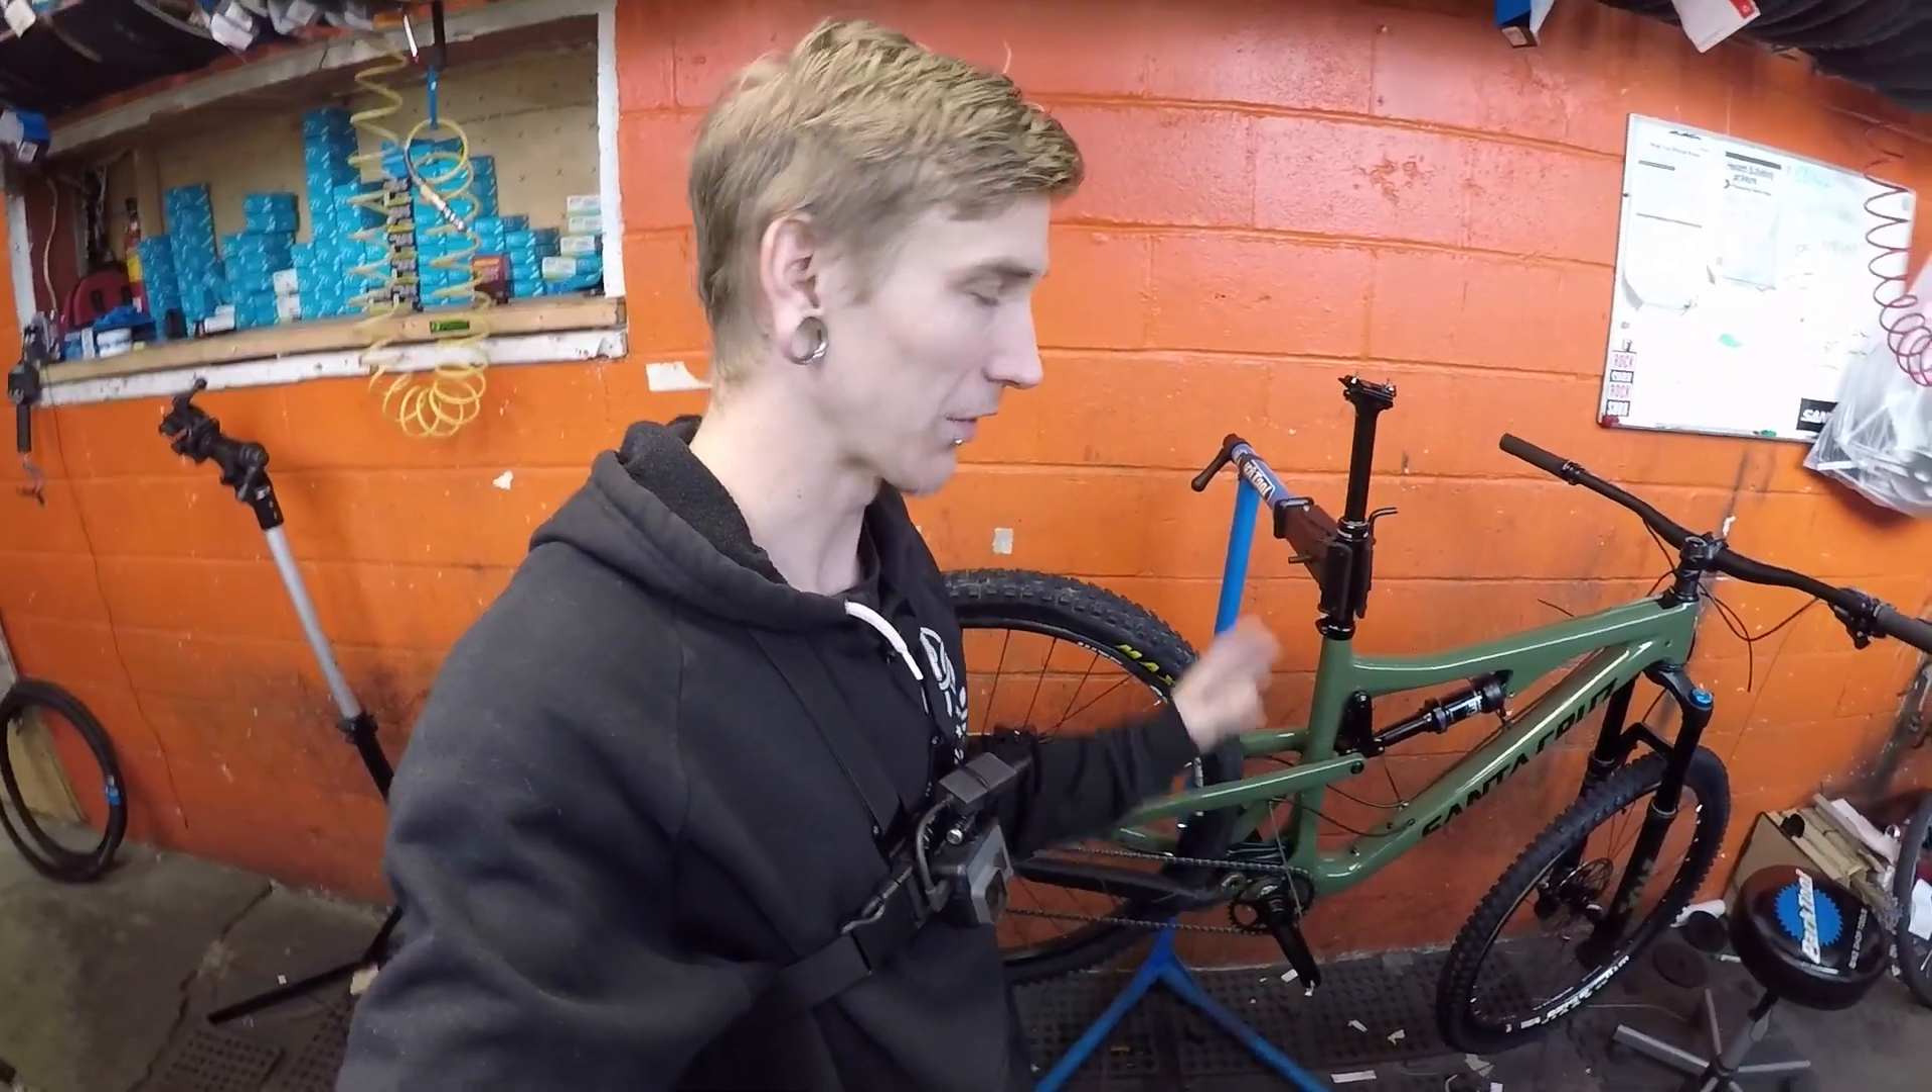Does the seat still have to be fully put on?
Yes.